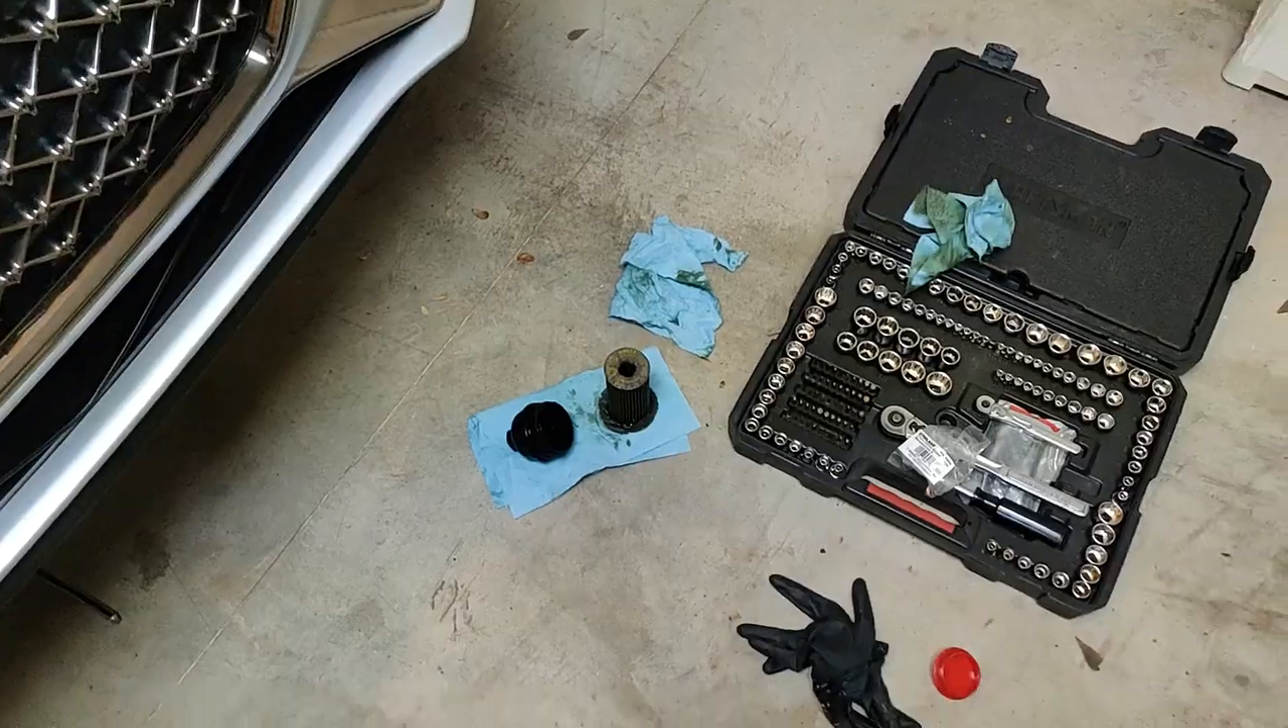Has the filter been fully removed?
Yes.